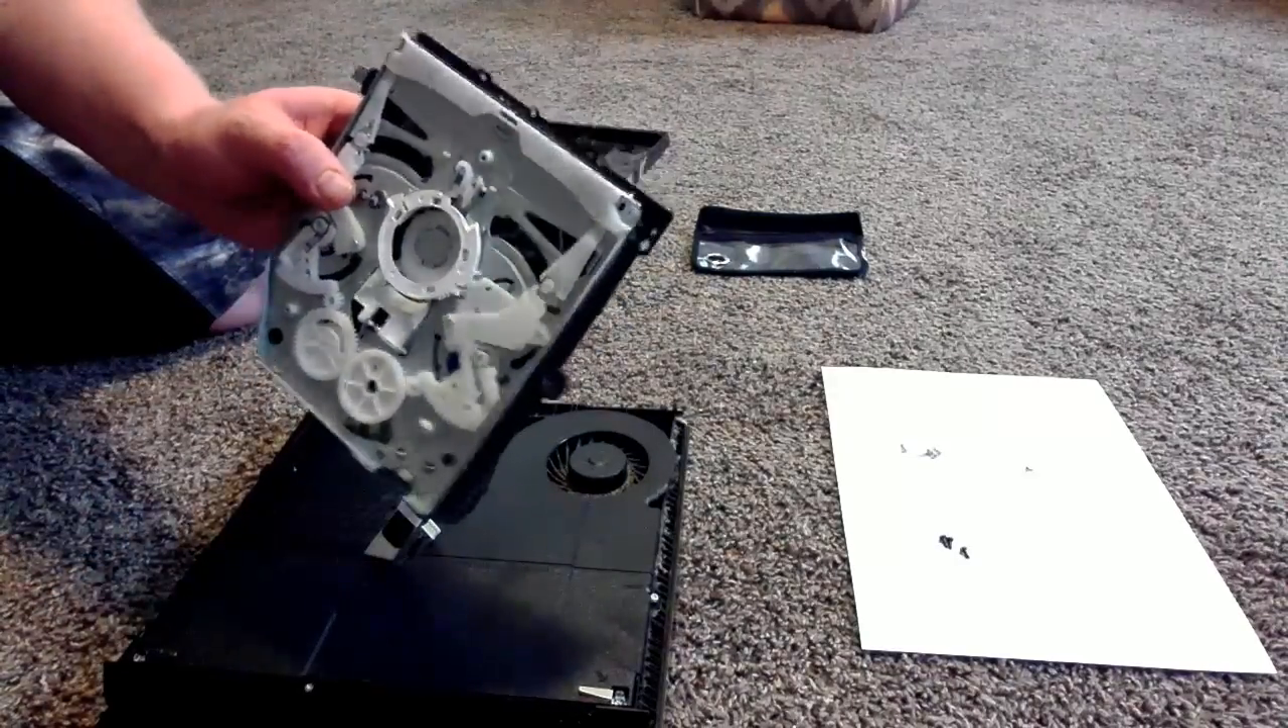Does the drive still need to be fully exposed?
No.